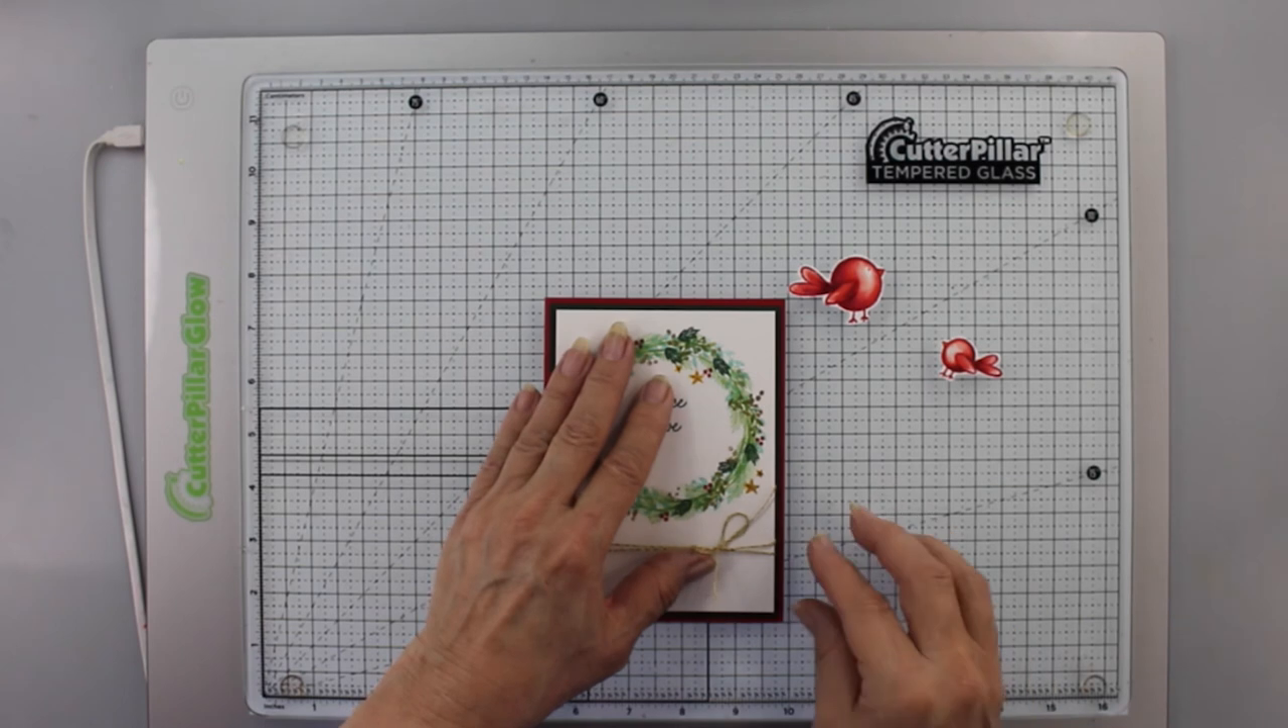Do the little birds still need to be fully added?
Yes.